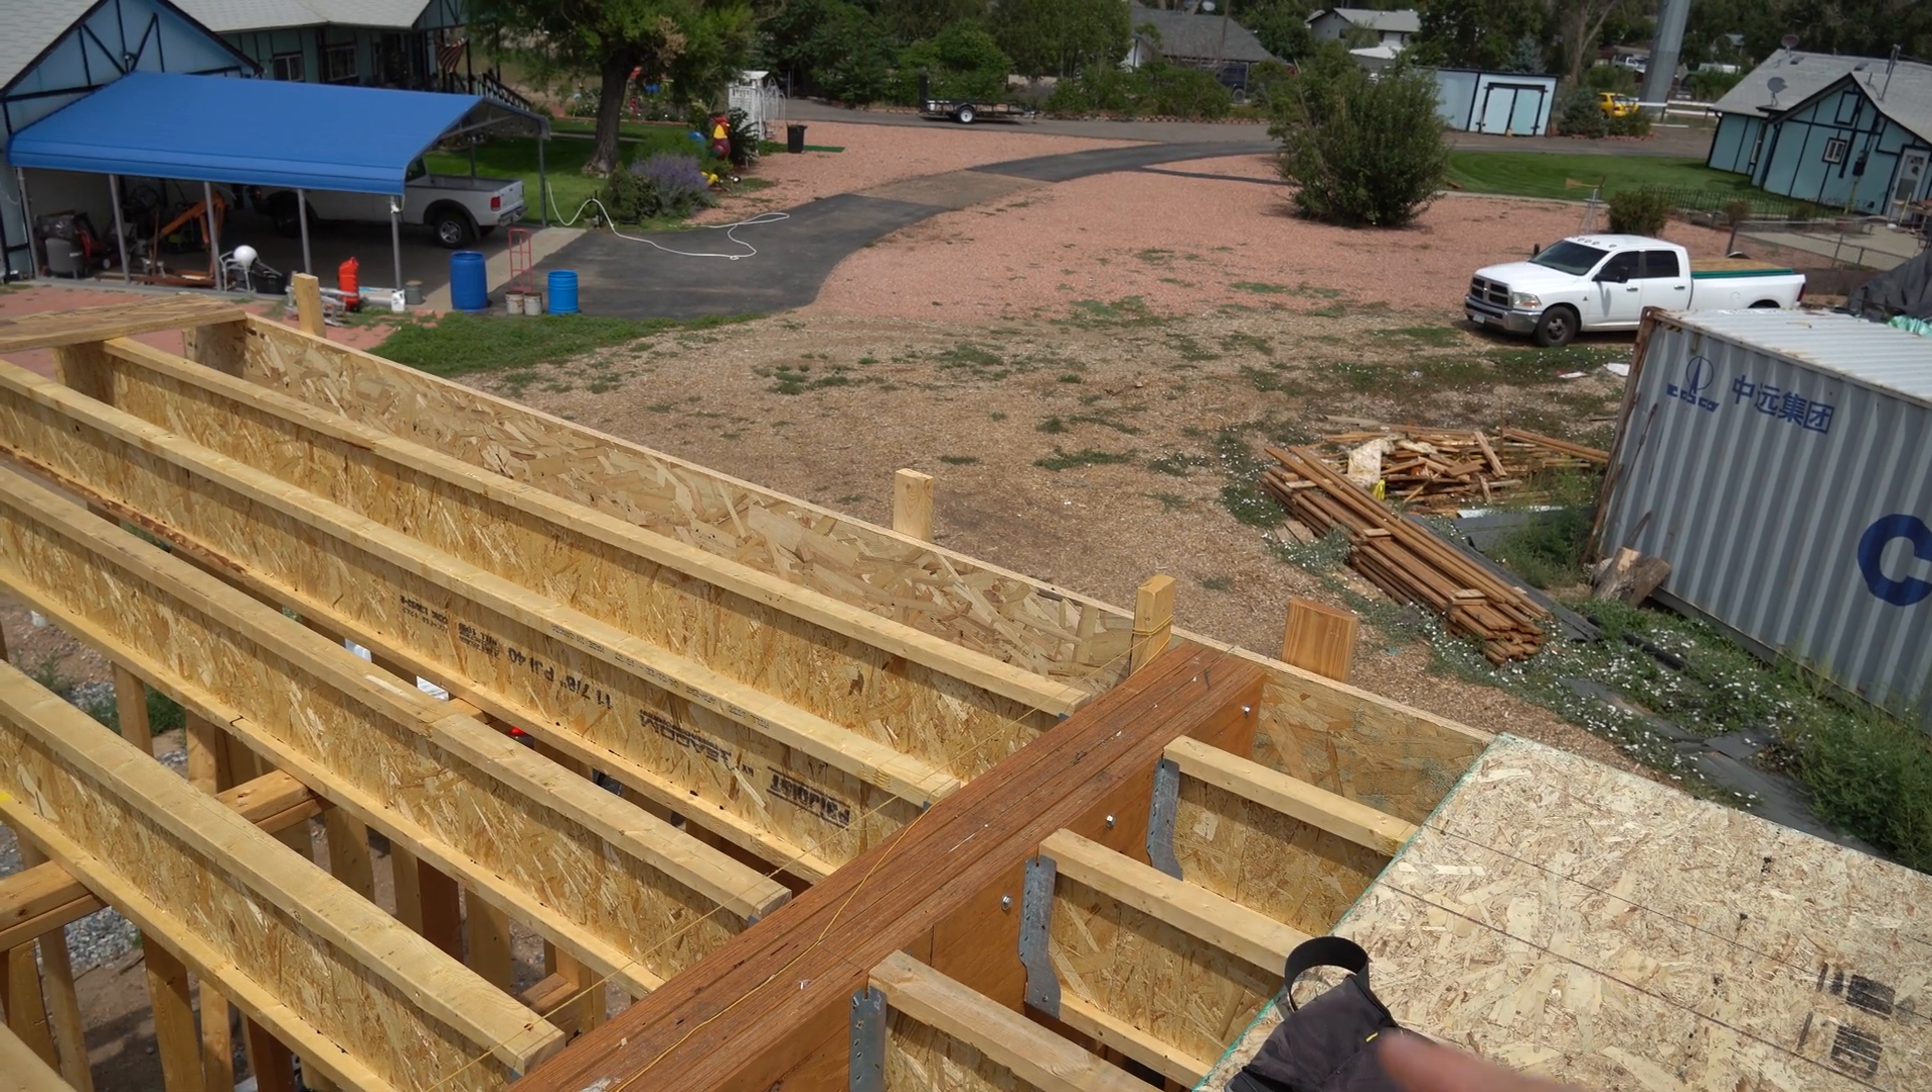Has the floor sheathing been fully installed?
No.